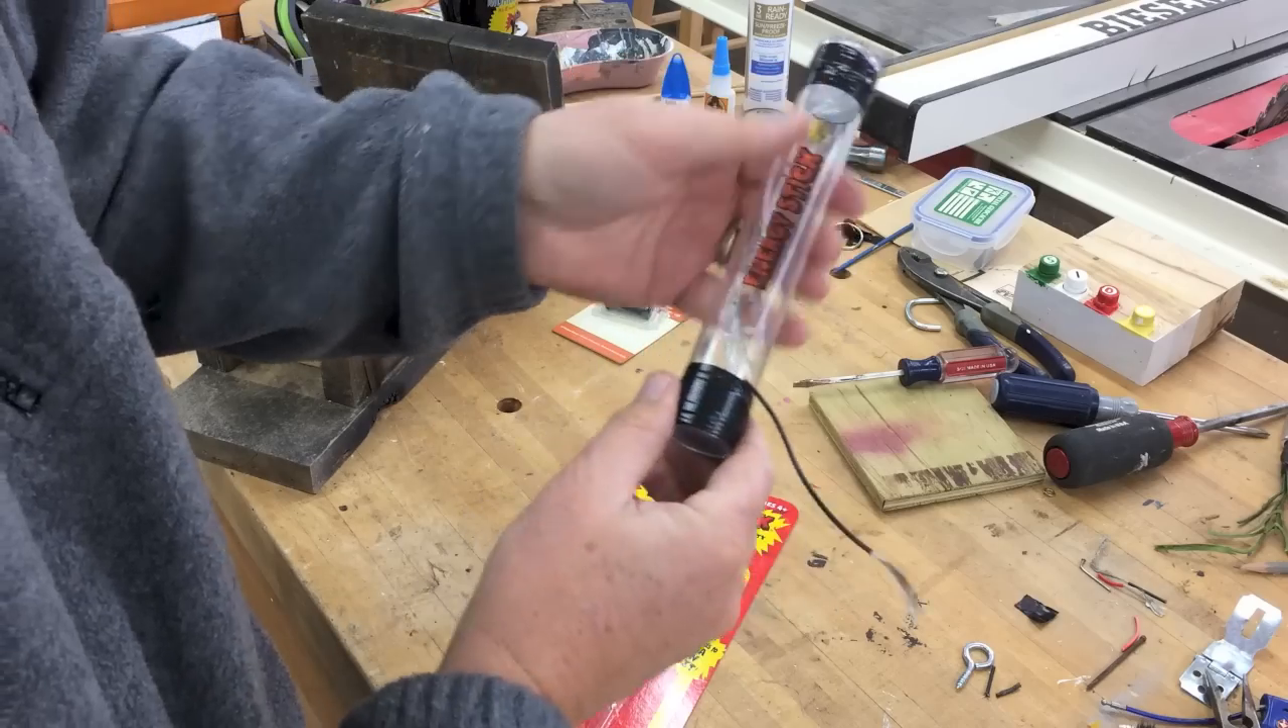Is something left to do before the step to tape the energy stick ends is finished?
No.